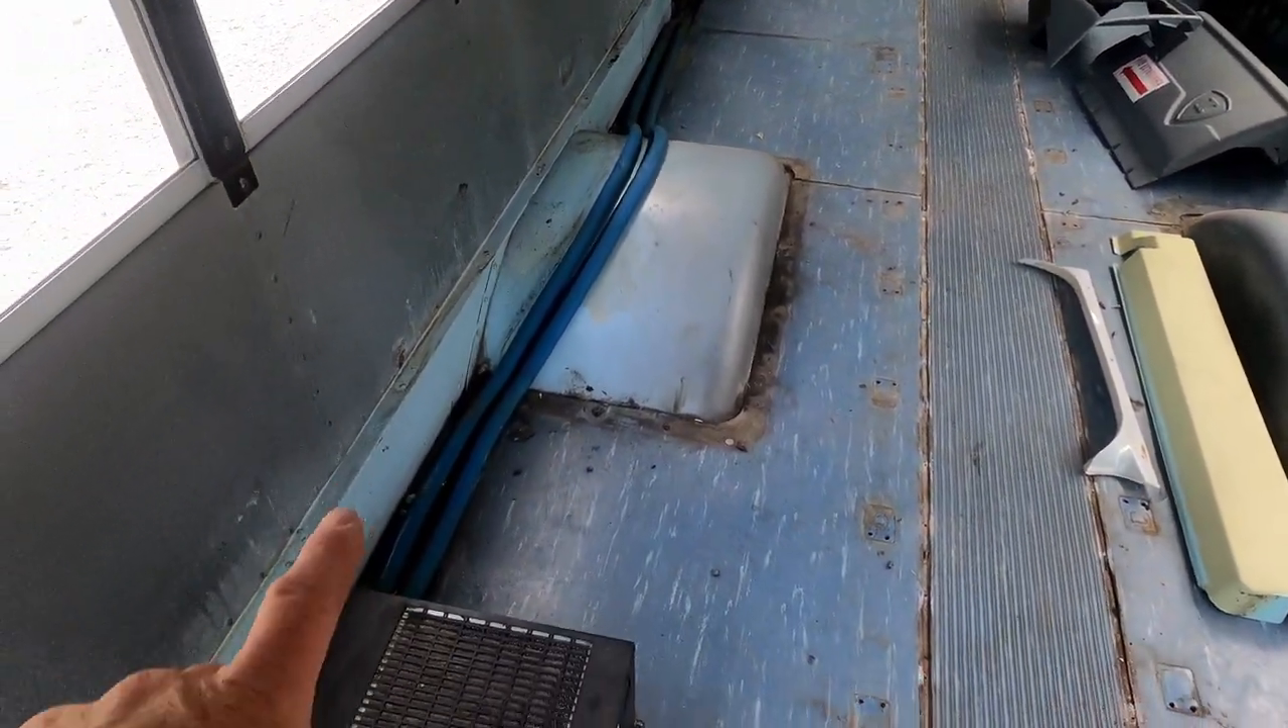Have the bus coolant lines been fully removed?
No.